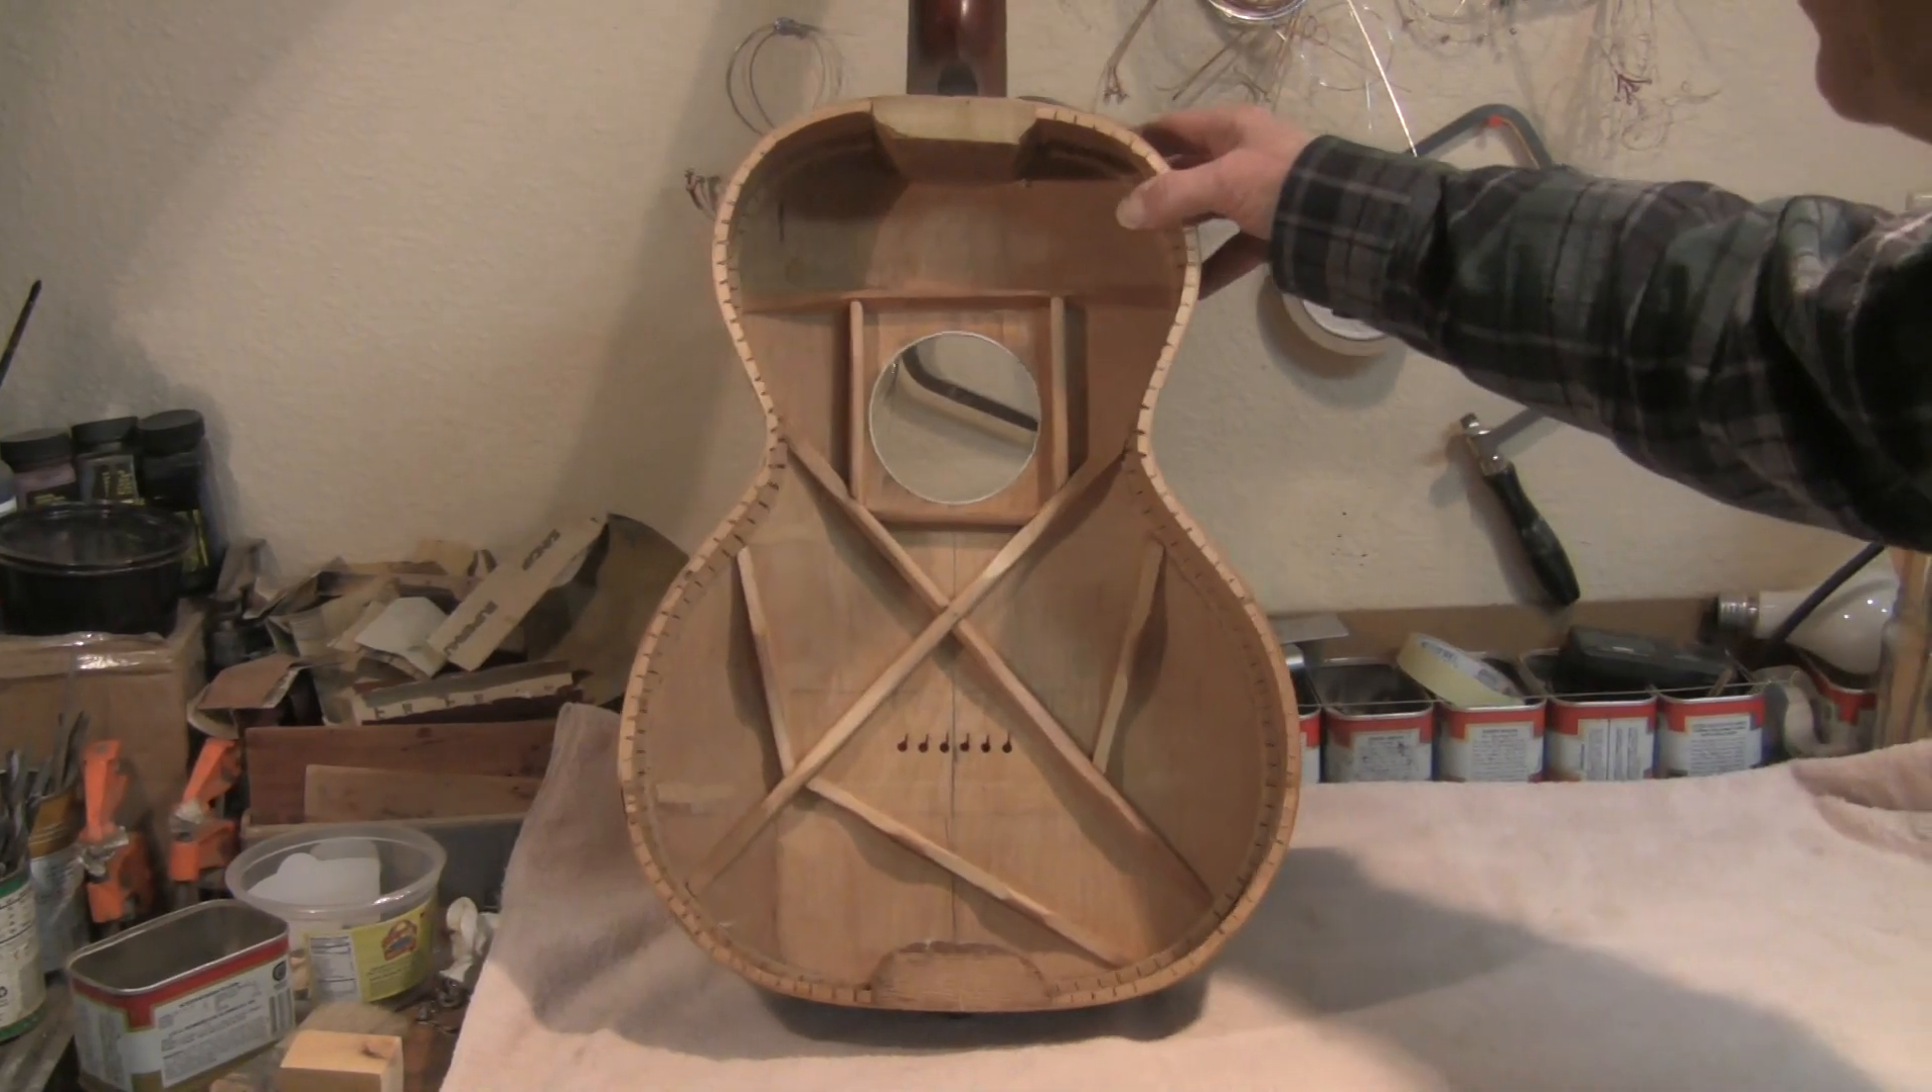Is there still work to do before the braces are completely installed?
No.